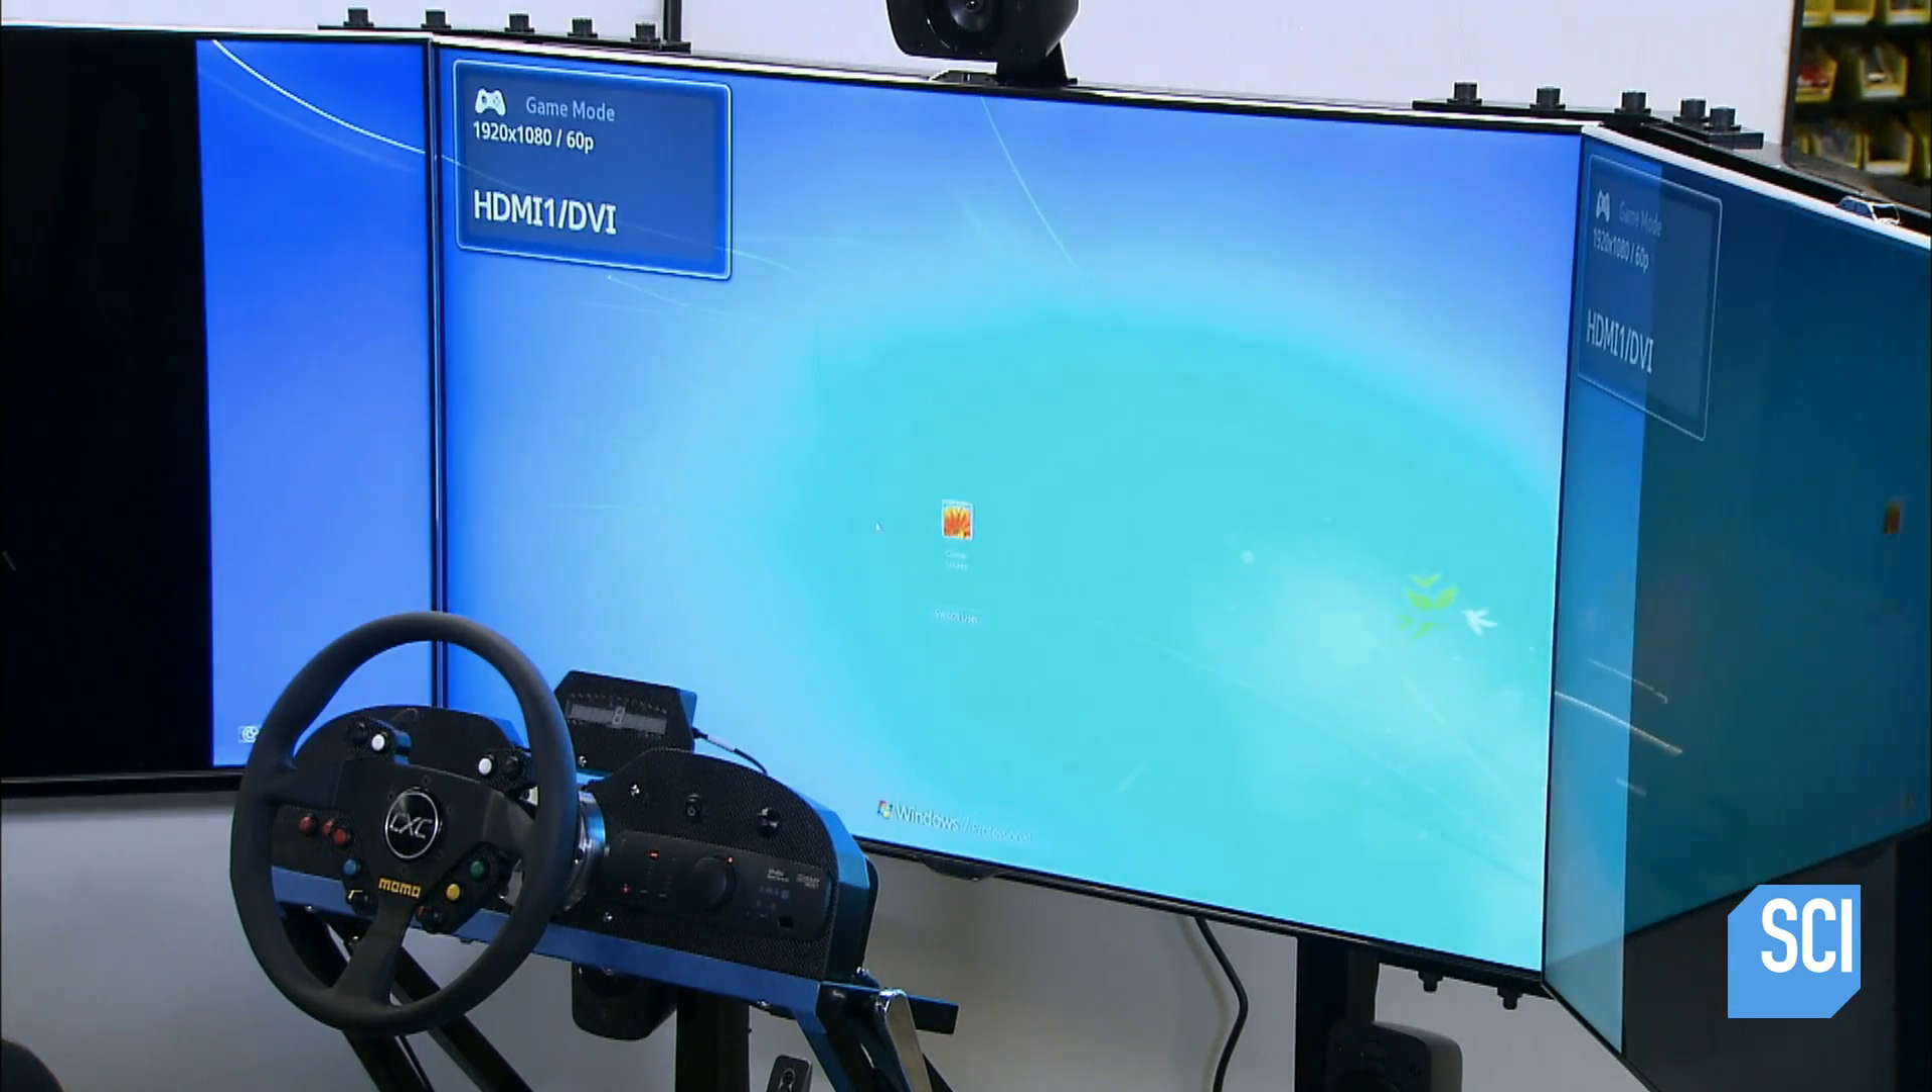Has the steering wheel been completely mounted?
Yes.